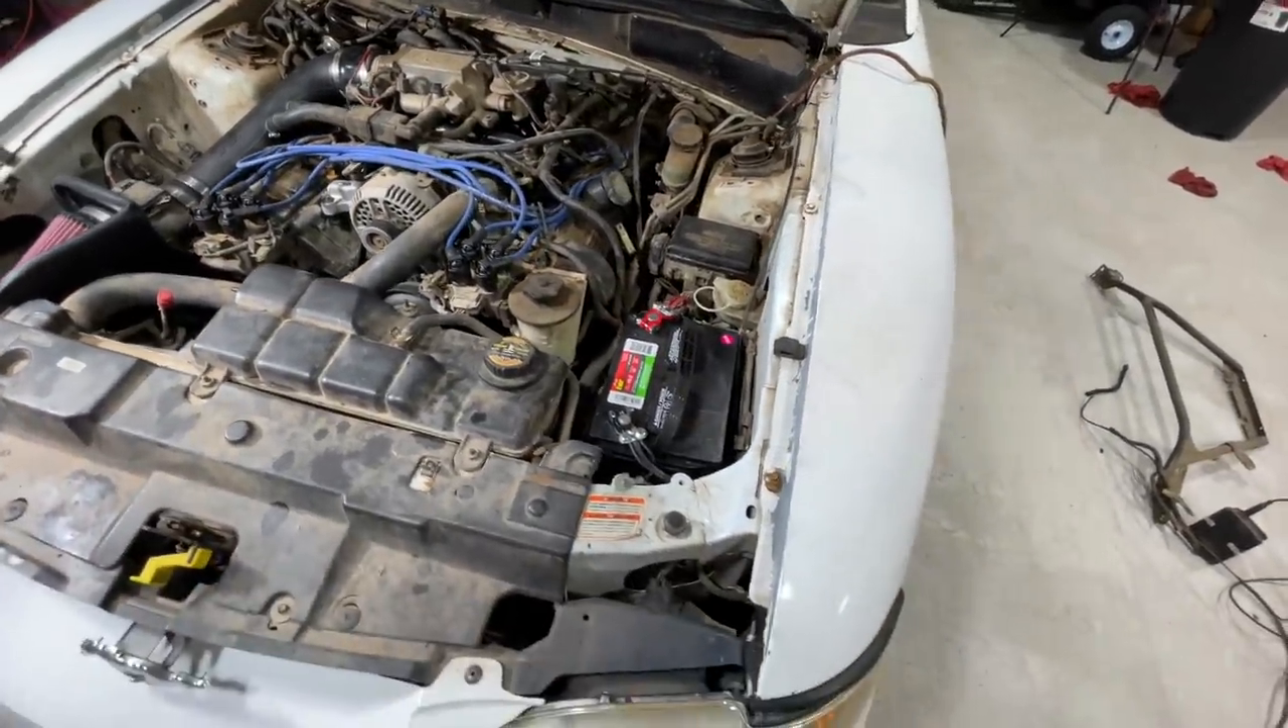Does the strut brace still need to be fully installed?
Yes.